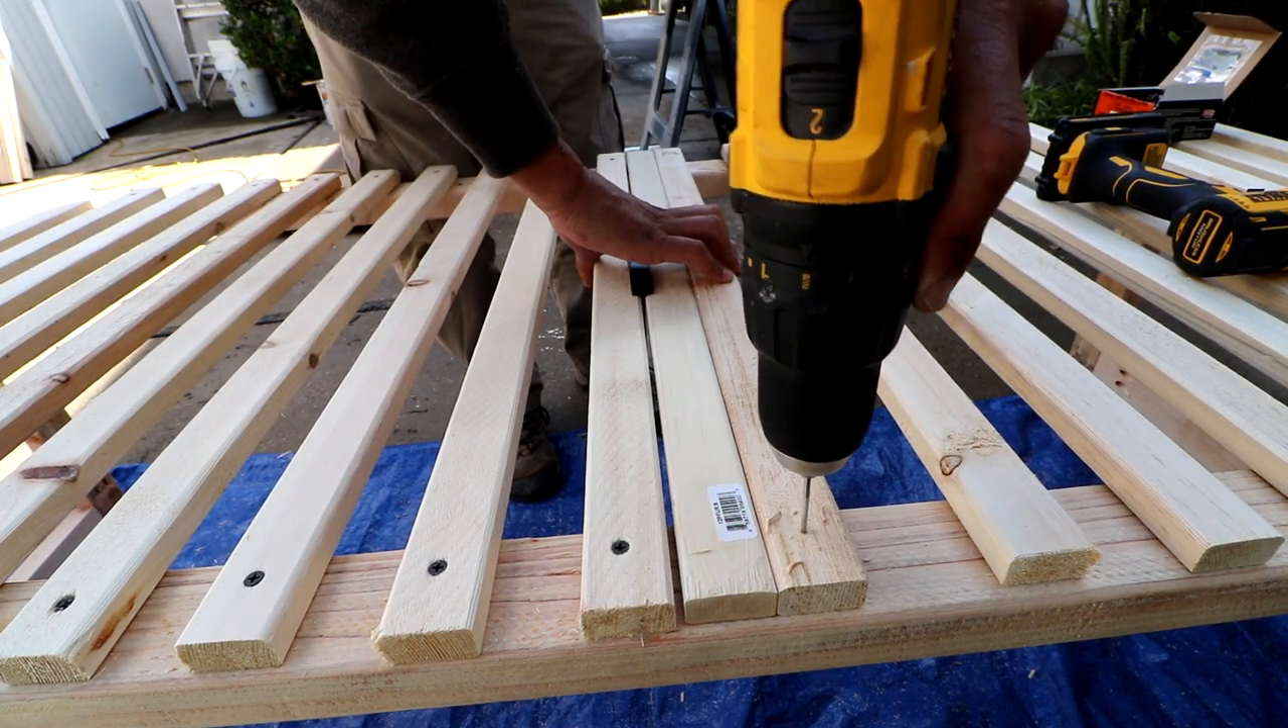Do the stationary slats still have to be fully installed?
Yes.